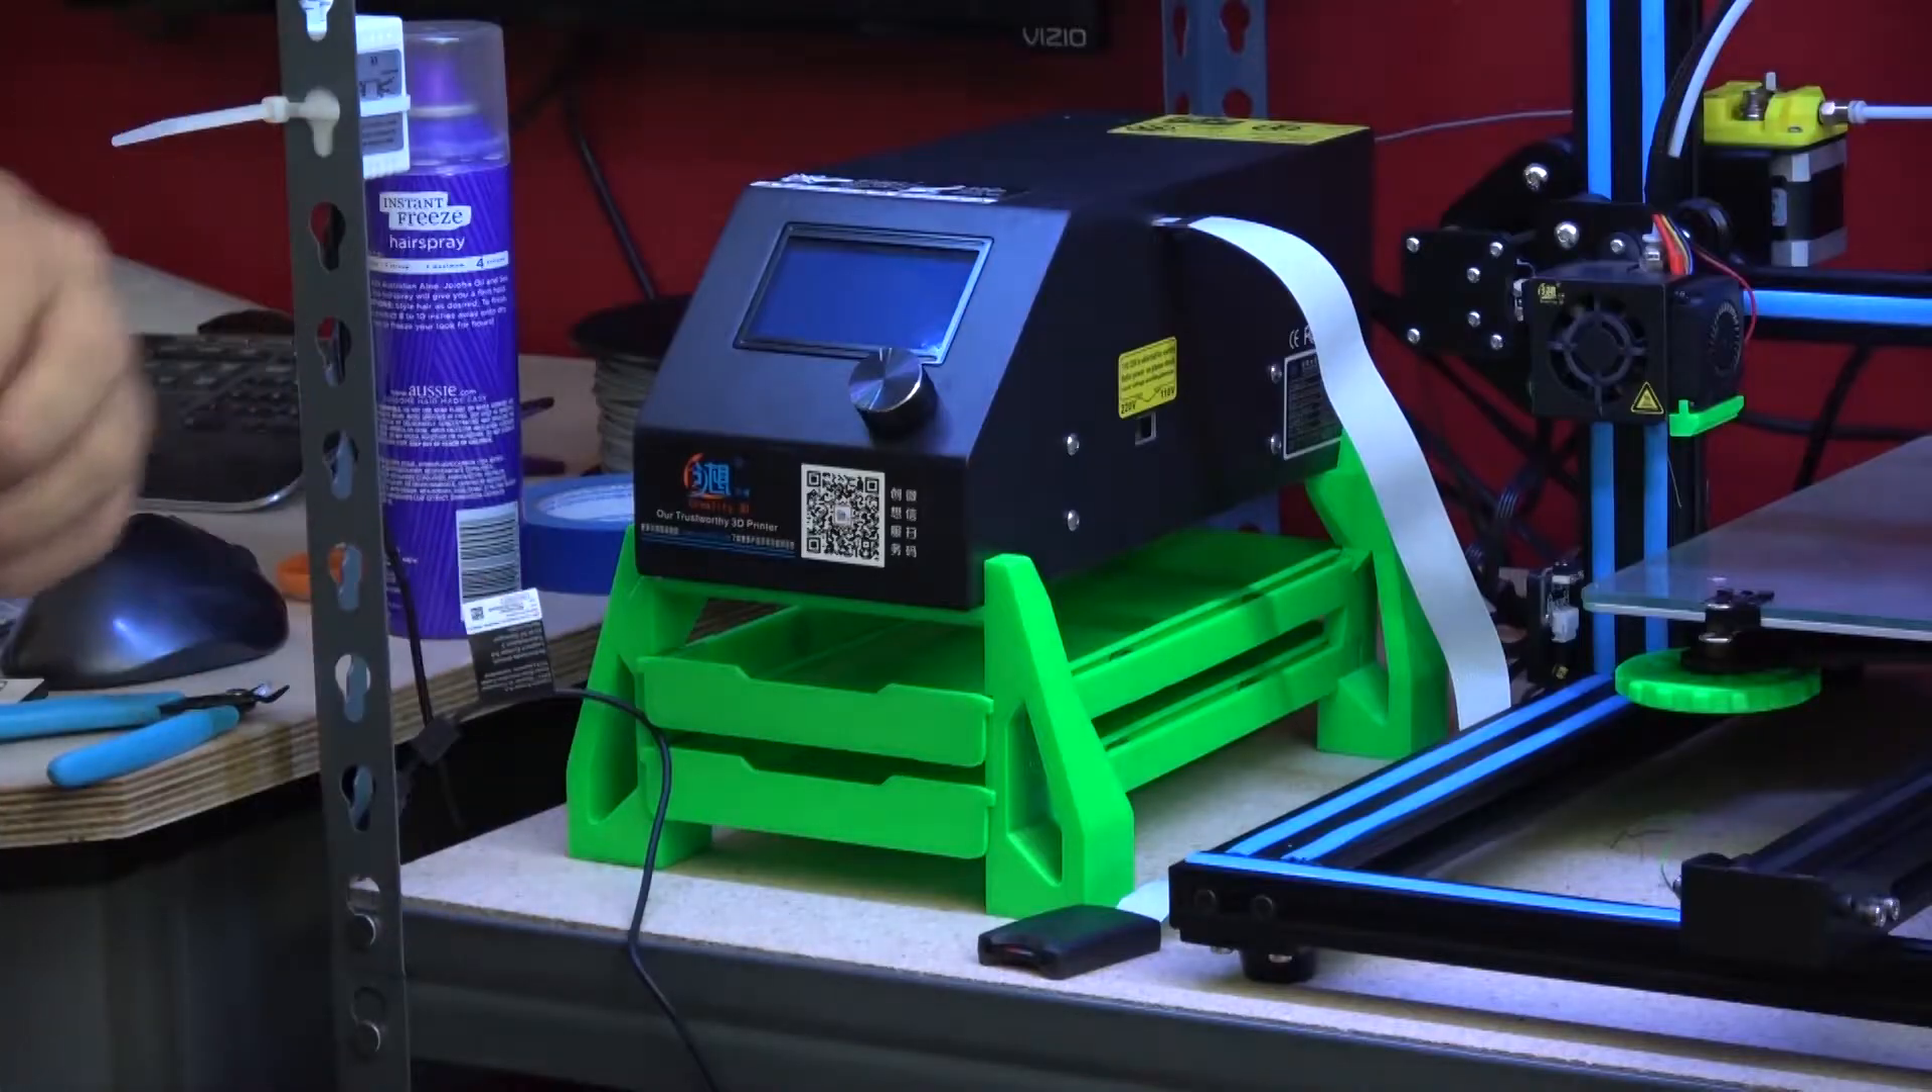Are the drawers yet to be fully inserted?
No.